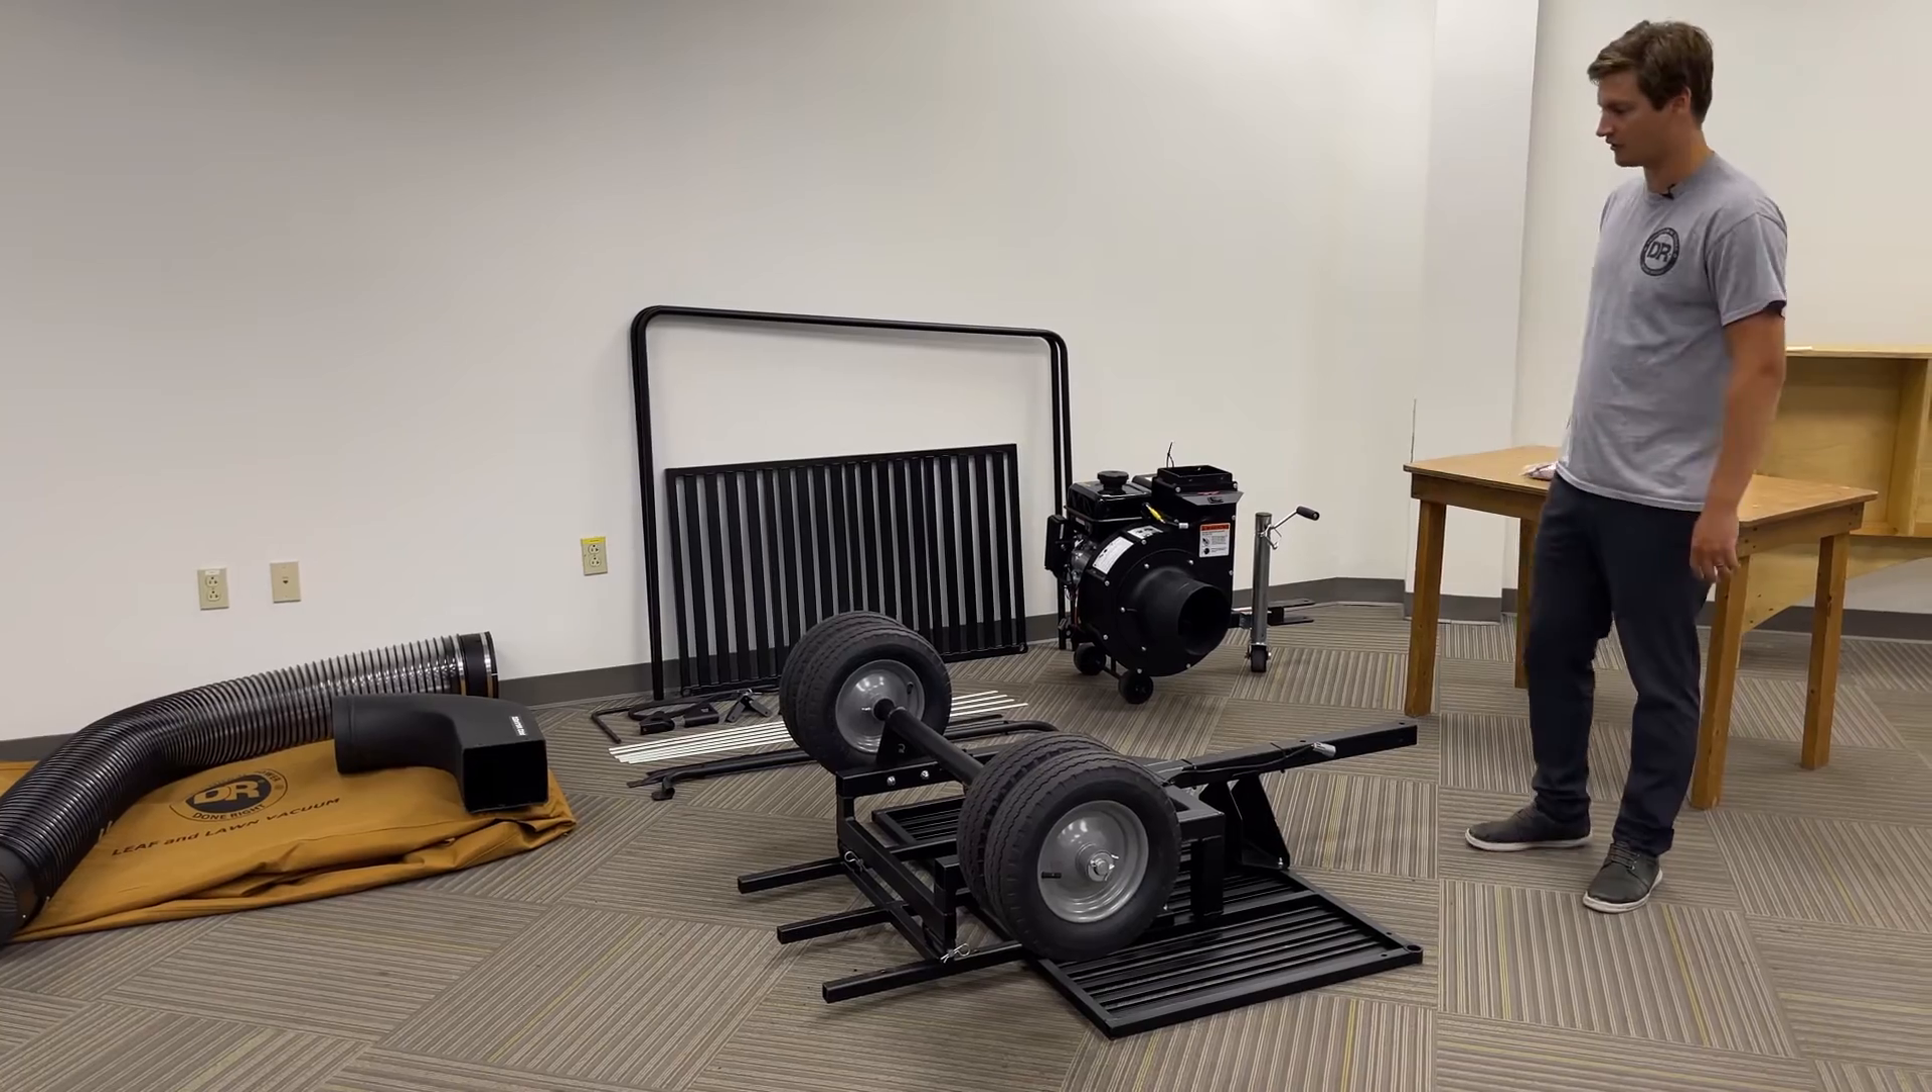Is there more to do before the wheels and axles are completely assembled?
No.